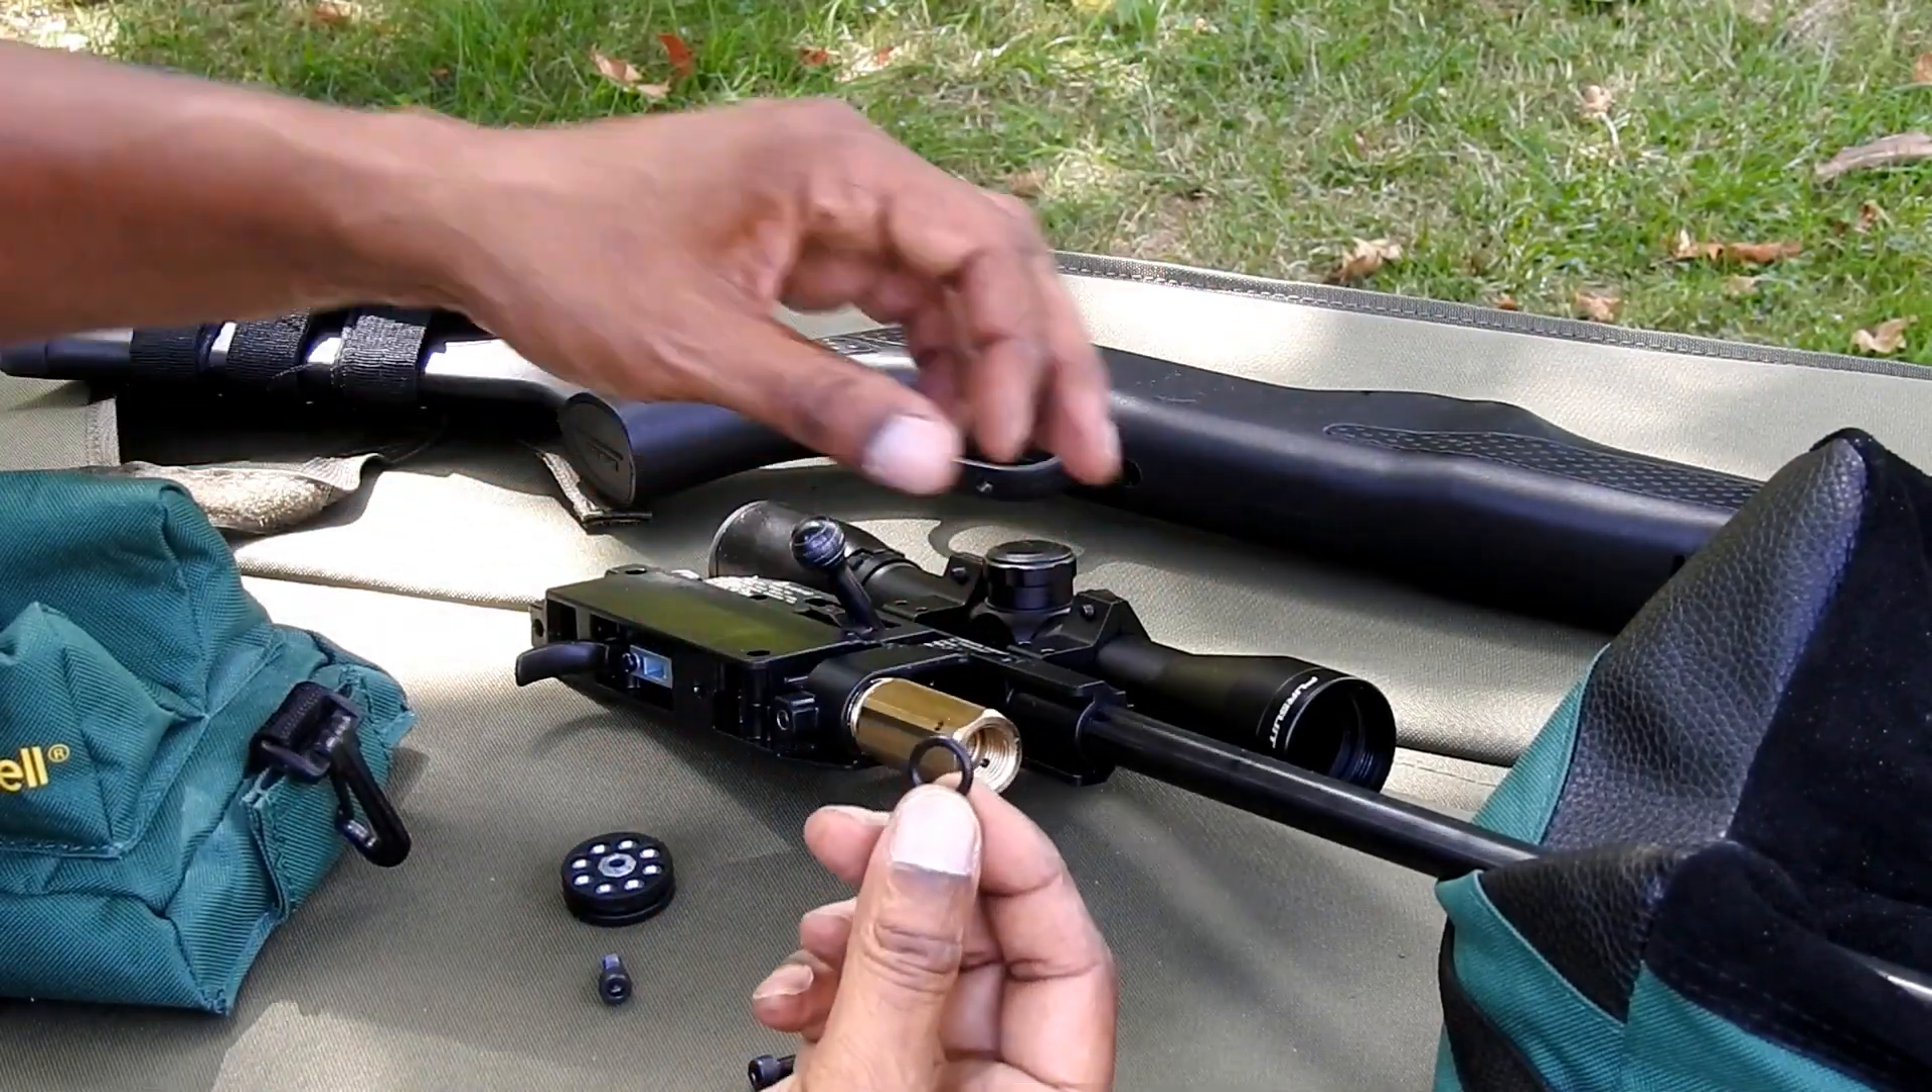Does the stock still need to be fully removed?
No.